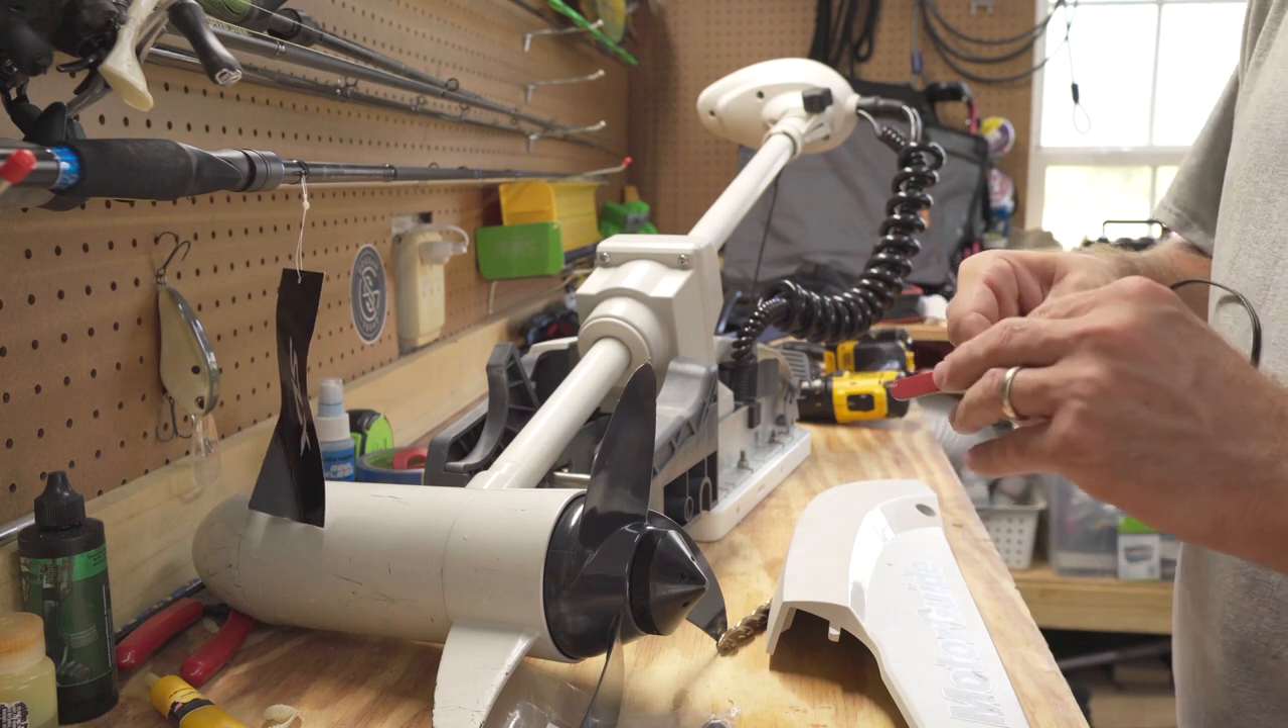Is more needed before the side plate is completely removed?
No.